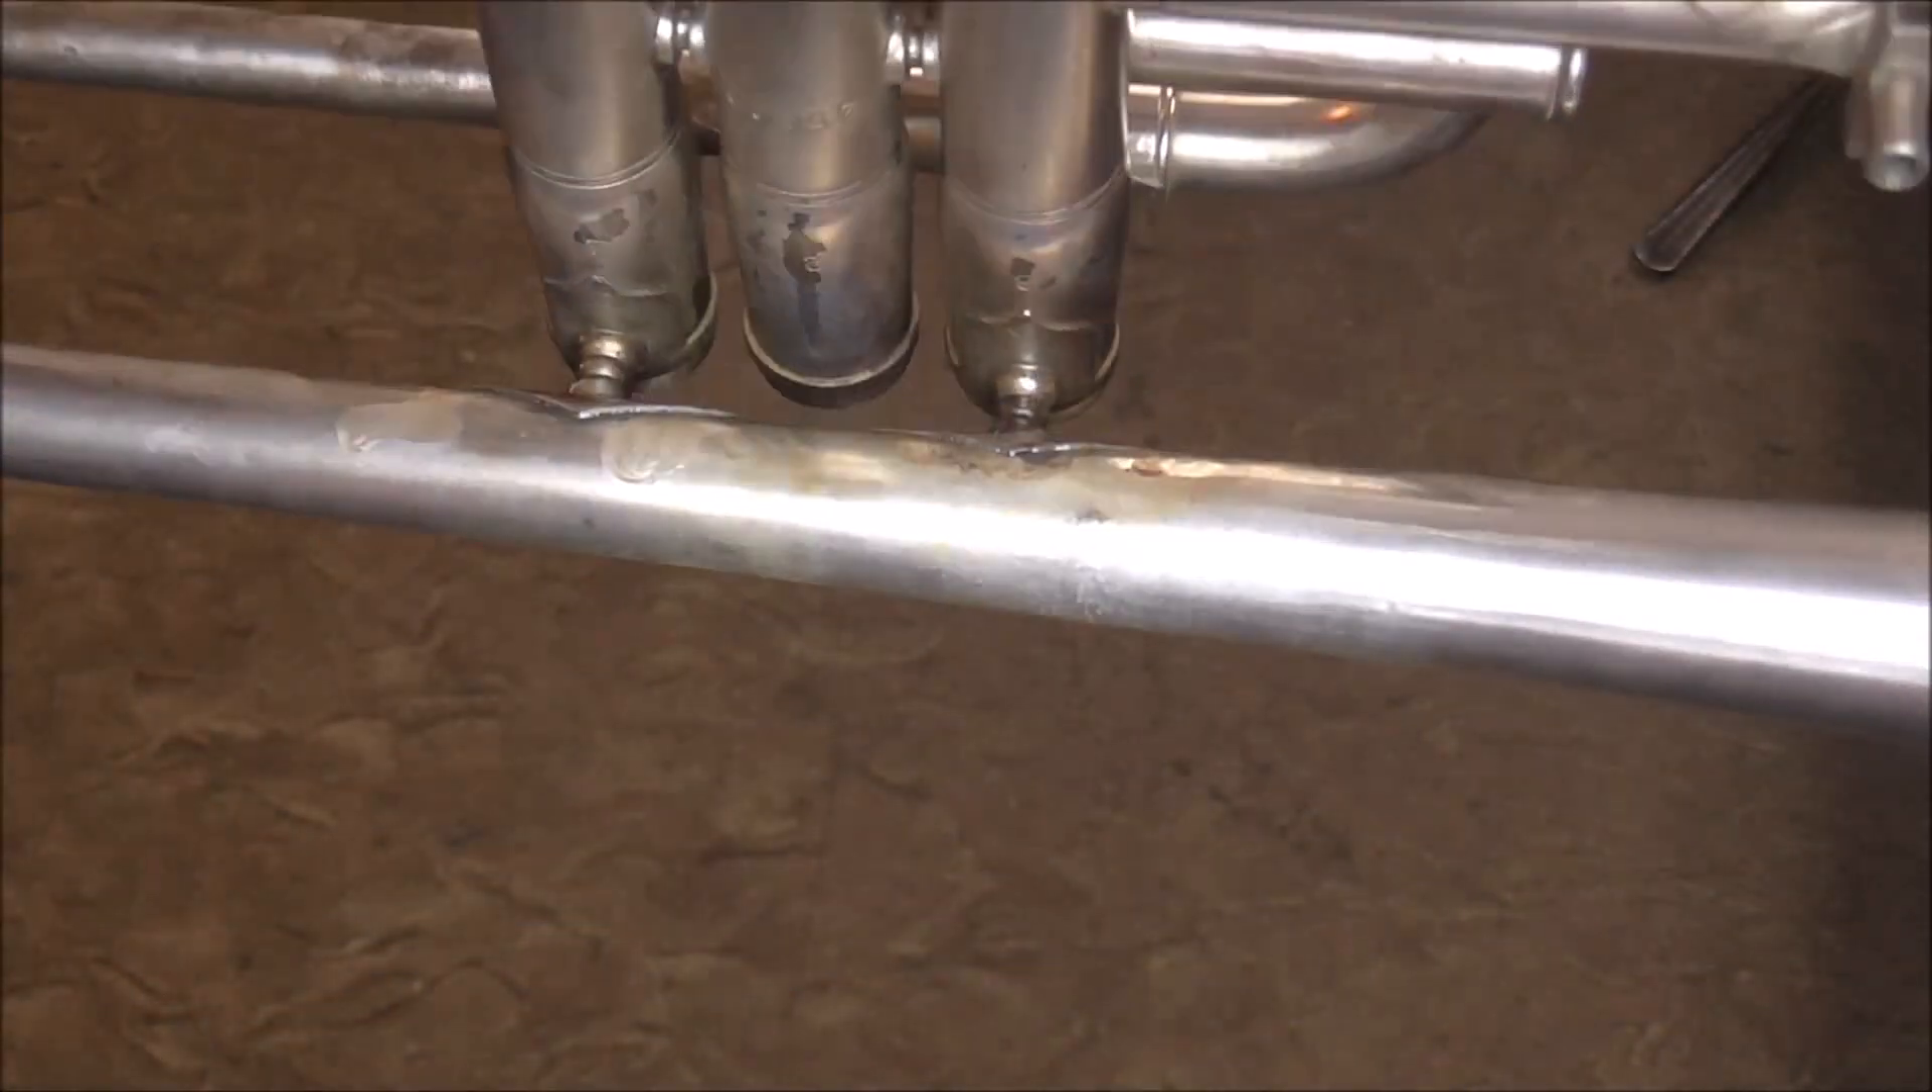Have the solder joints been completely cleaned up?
No.